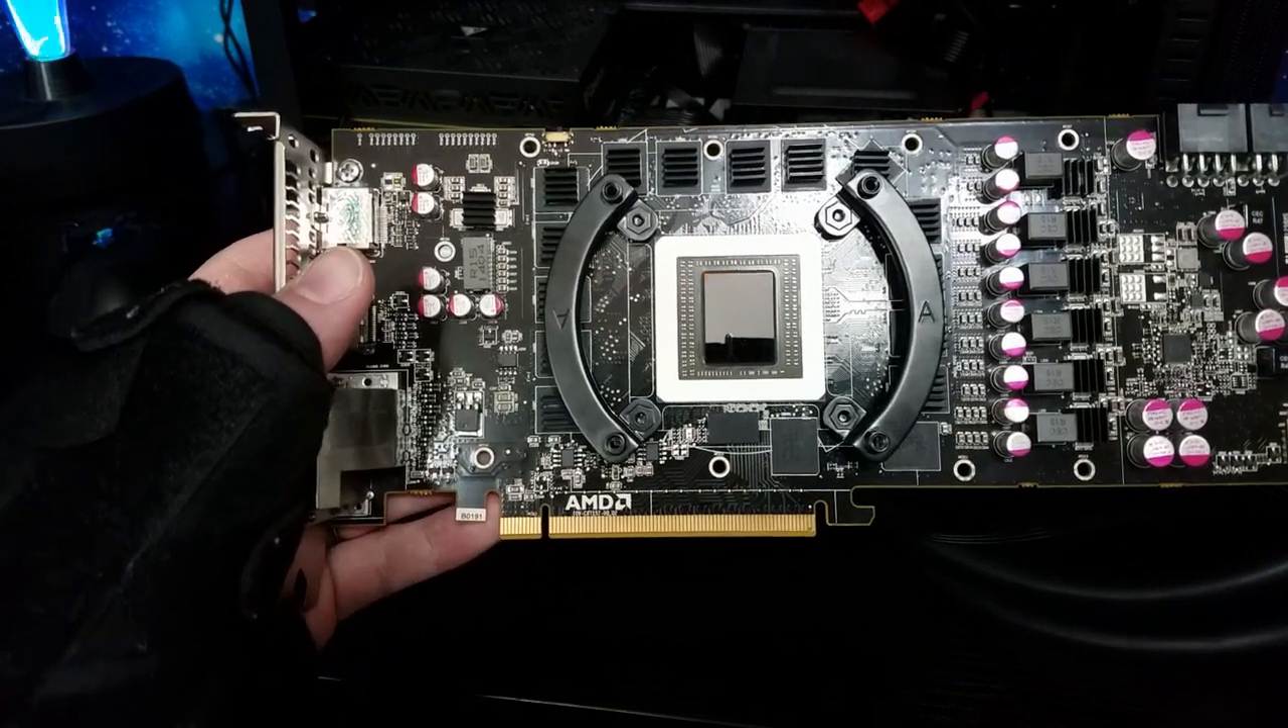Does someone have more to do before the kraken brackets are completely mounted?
No.